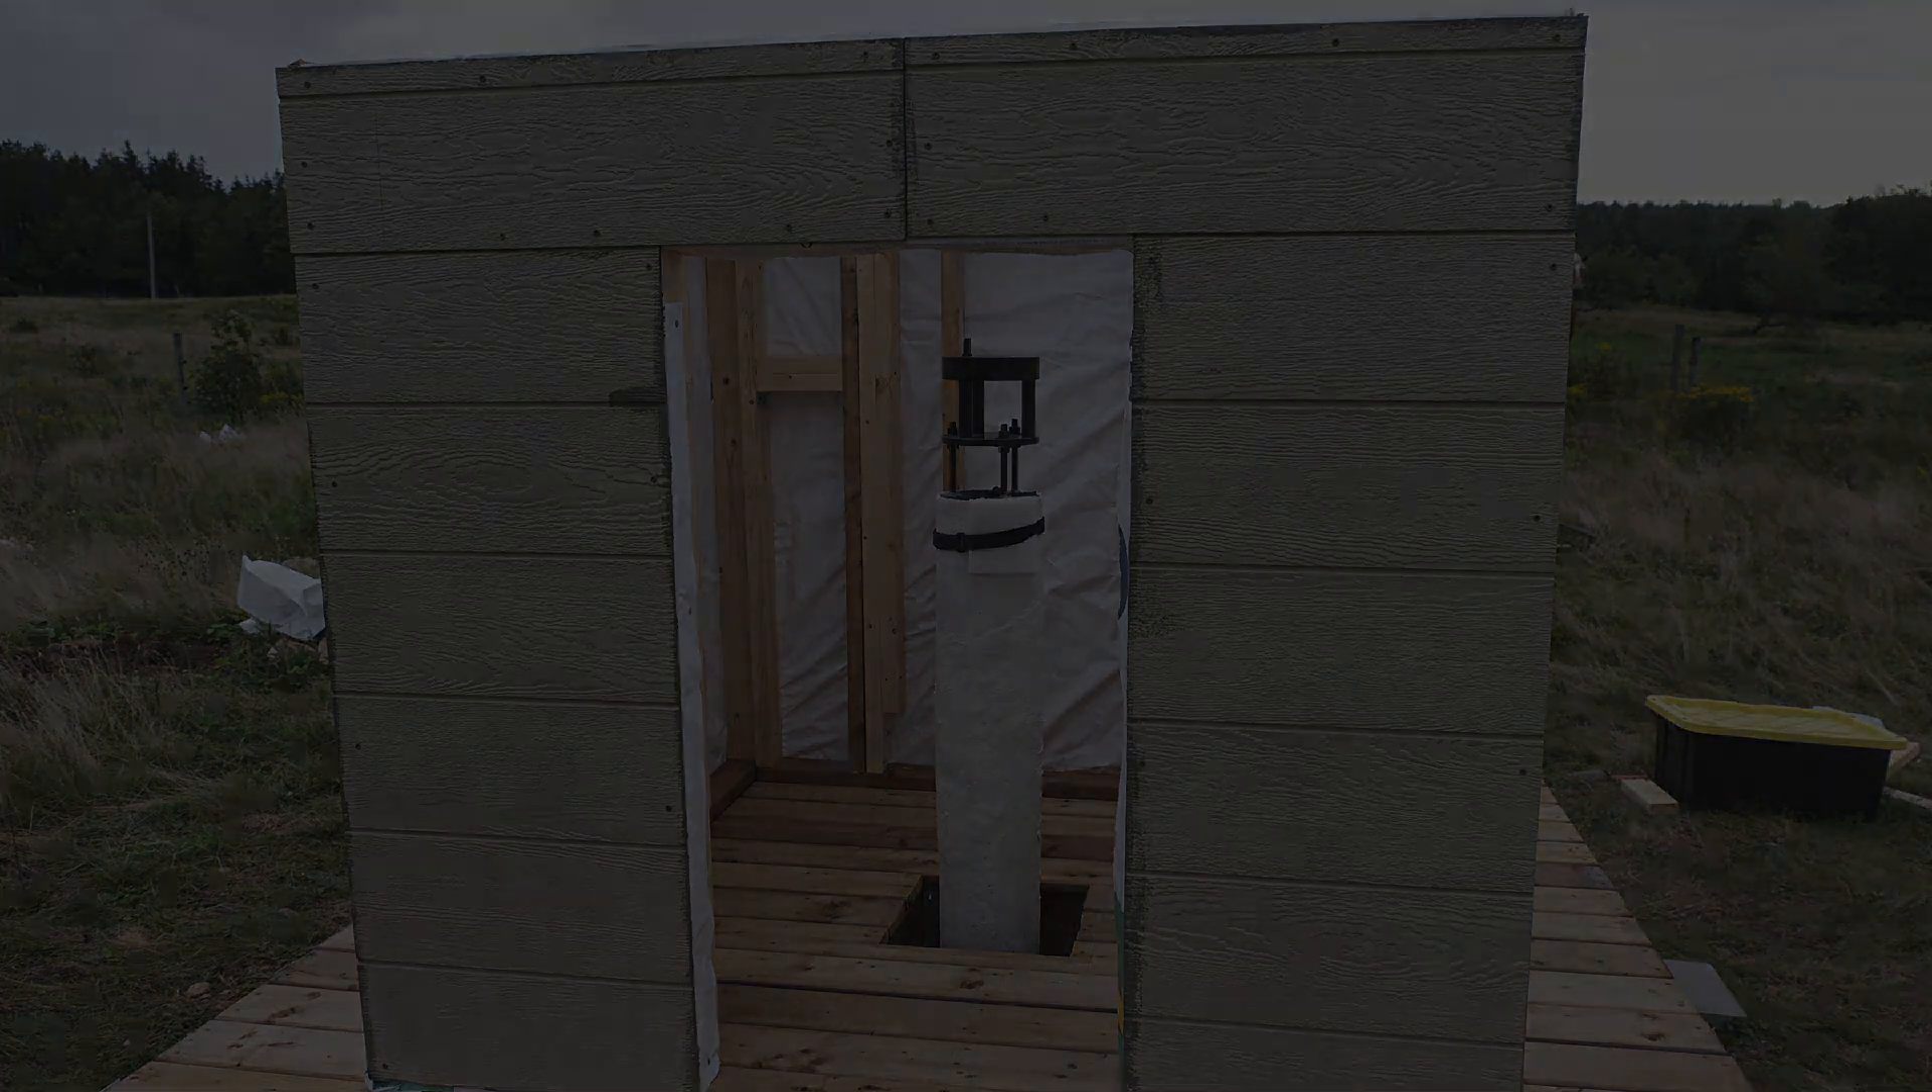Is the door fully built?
No.